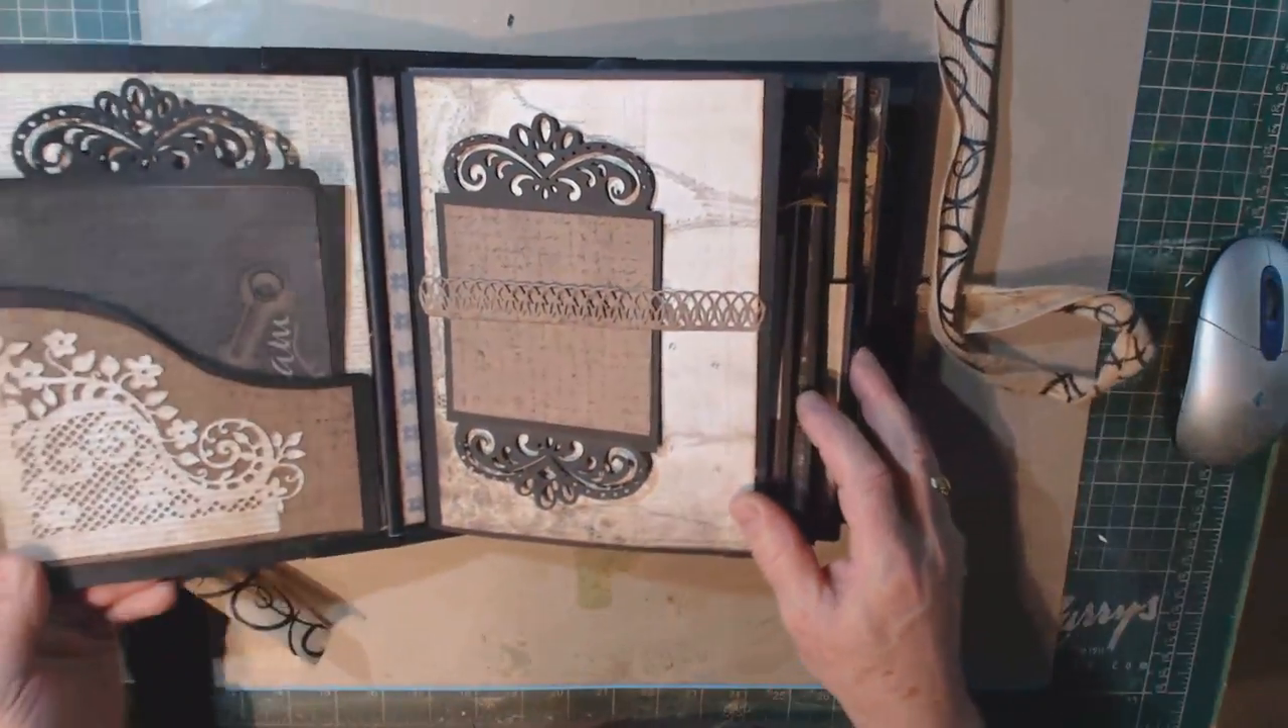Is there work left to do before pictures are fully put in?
Yes.